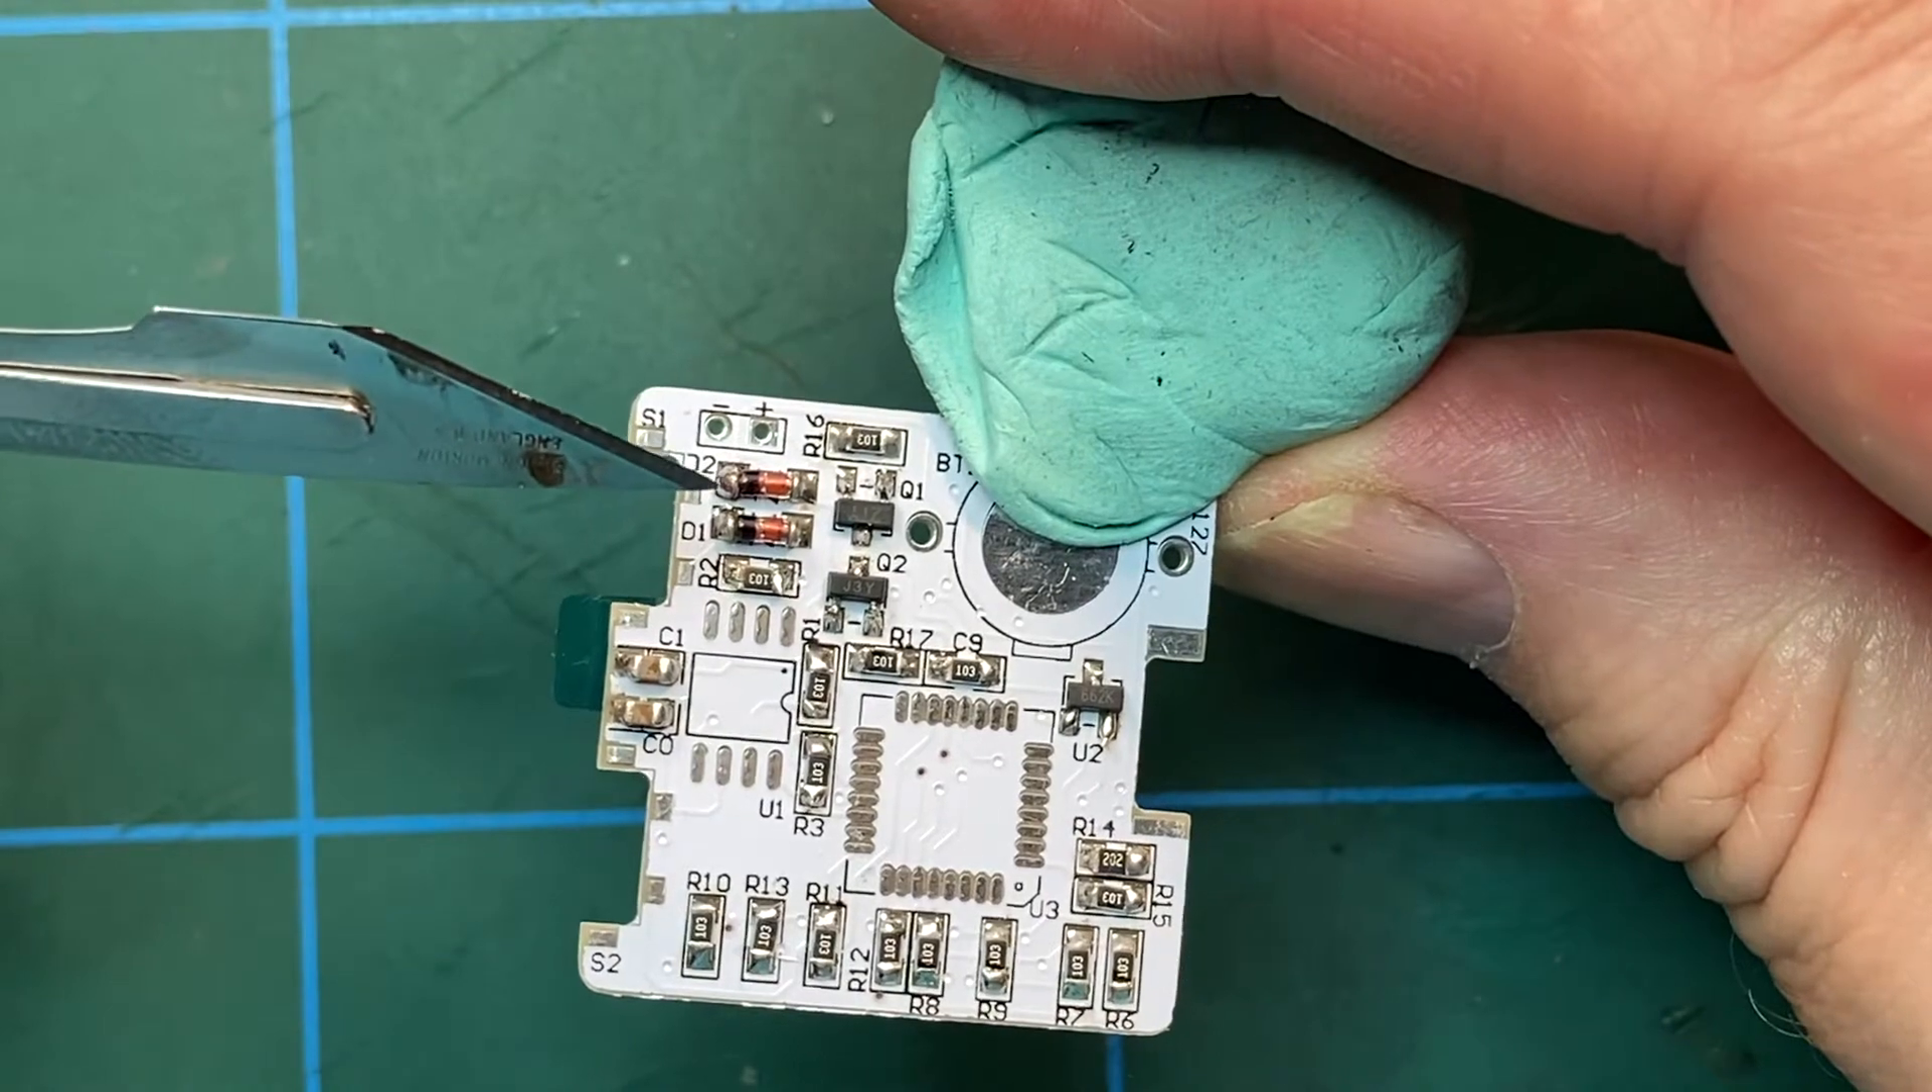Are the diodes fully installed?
Yes.